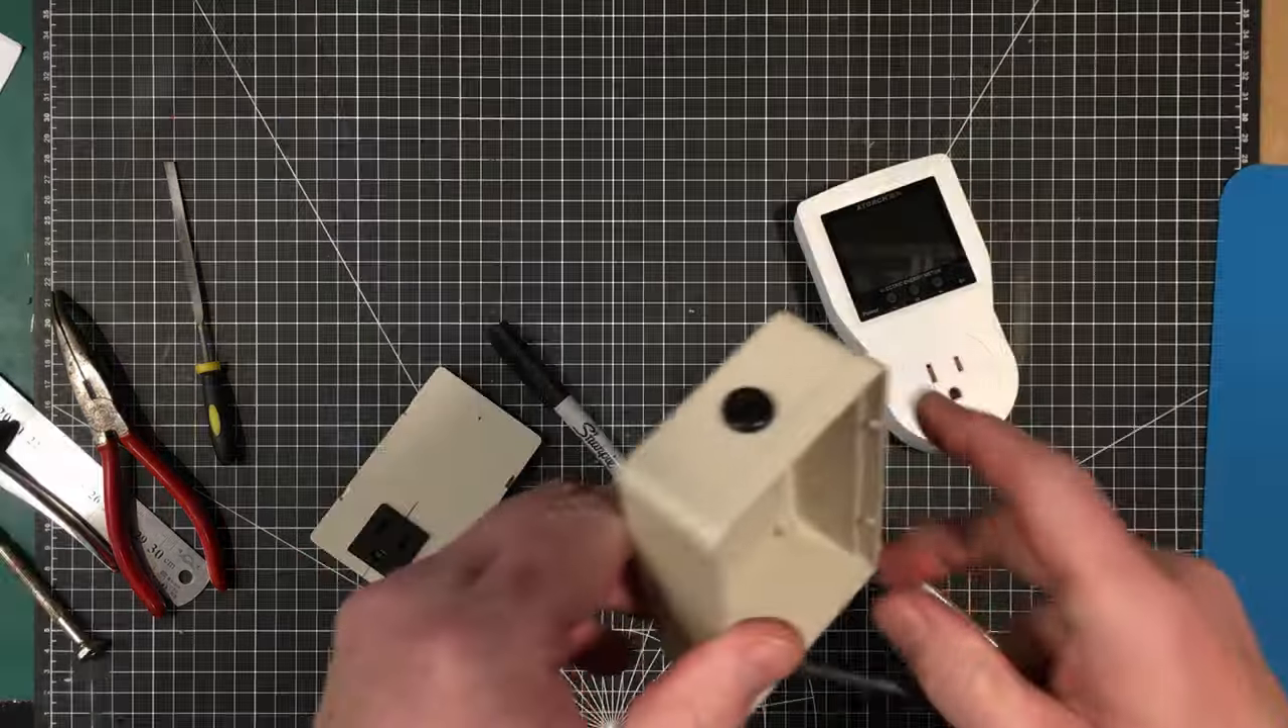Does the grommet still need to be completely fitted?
No.